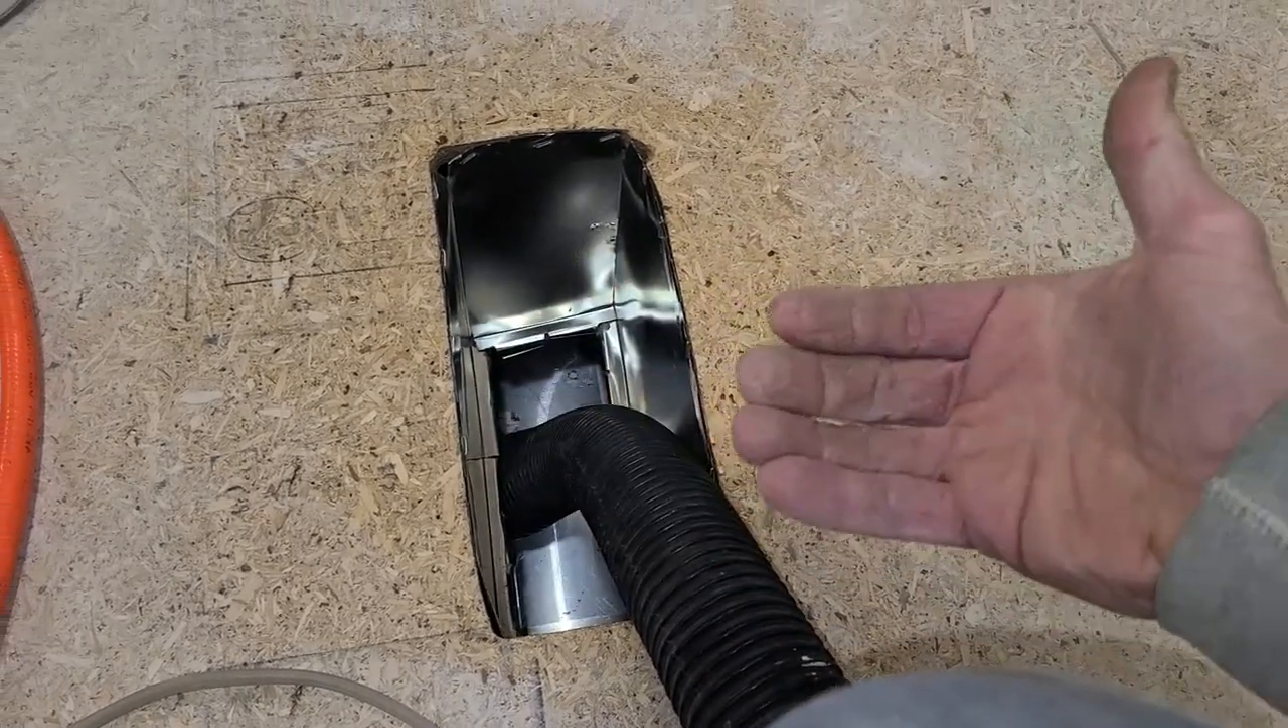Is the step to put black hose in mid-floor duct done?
Yes.